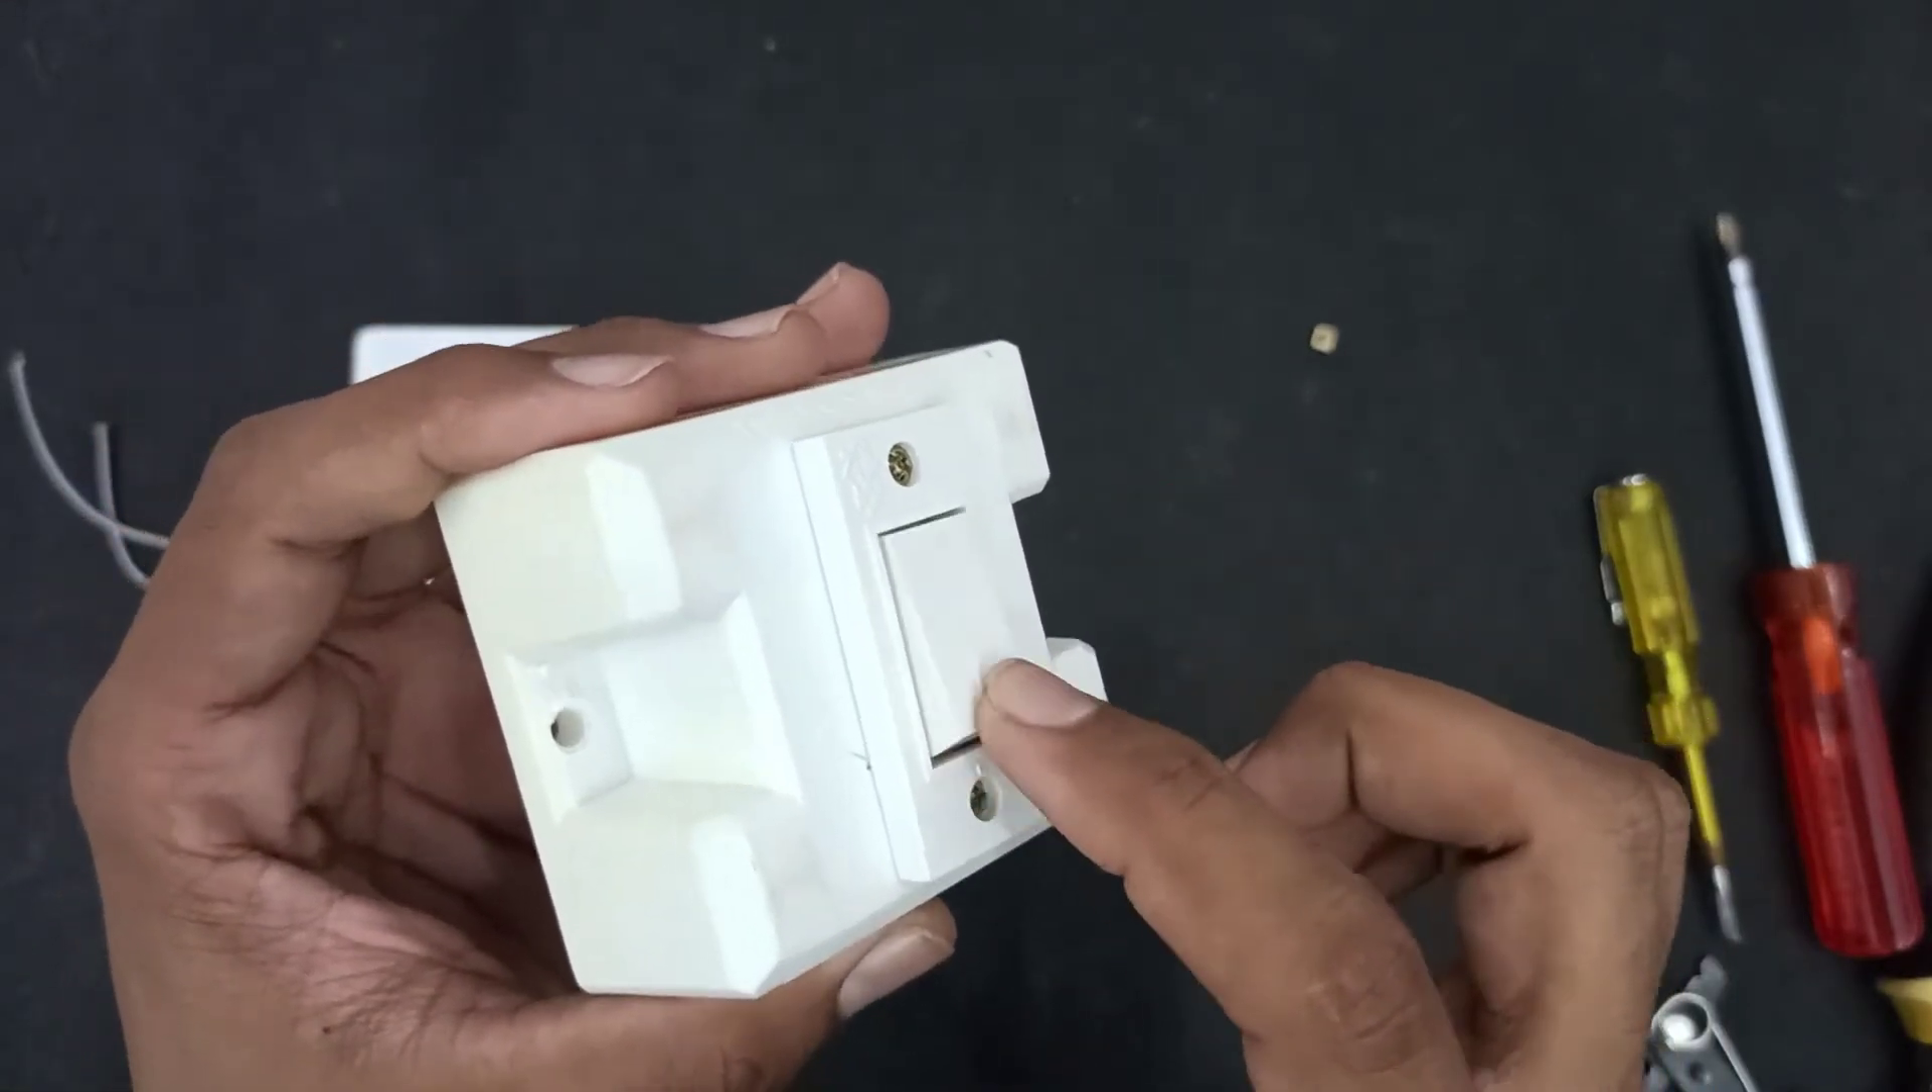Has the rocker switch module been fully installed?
Yes.